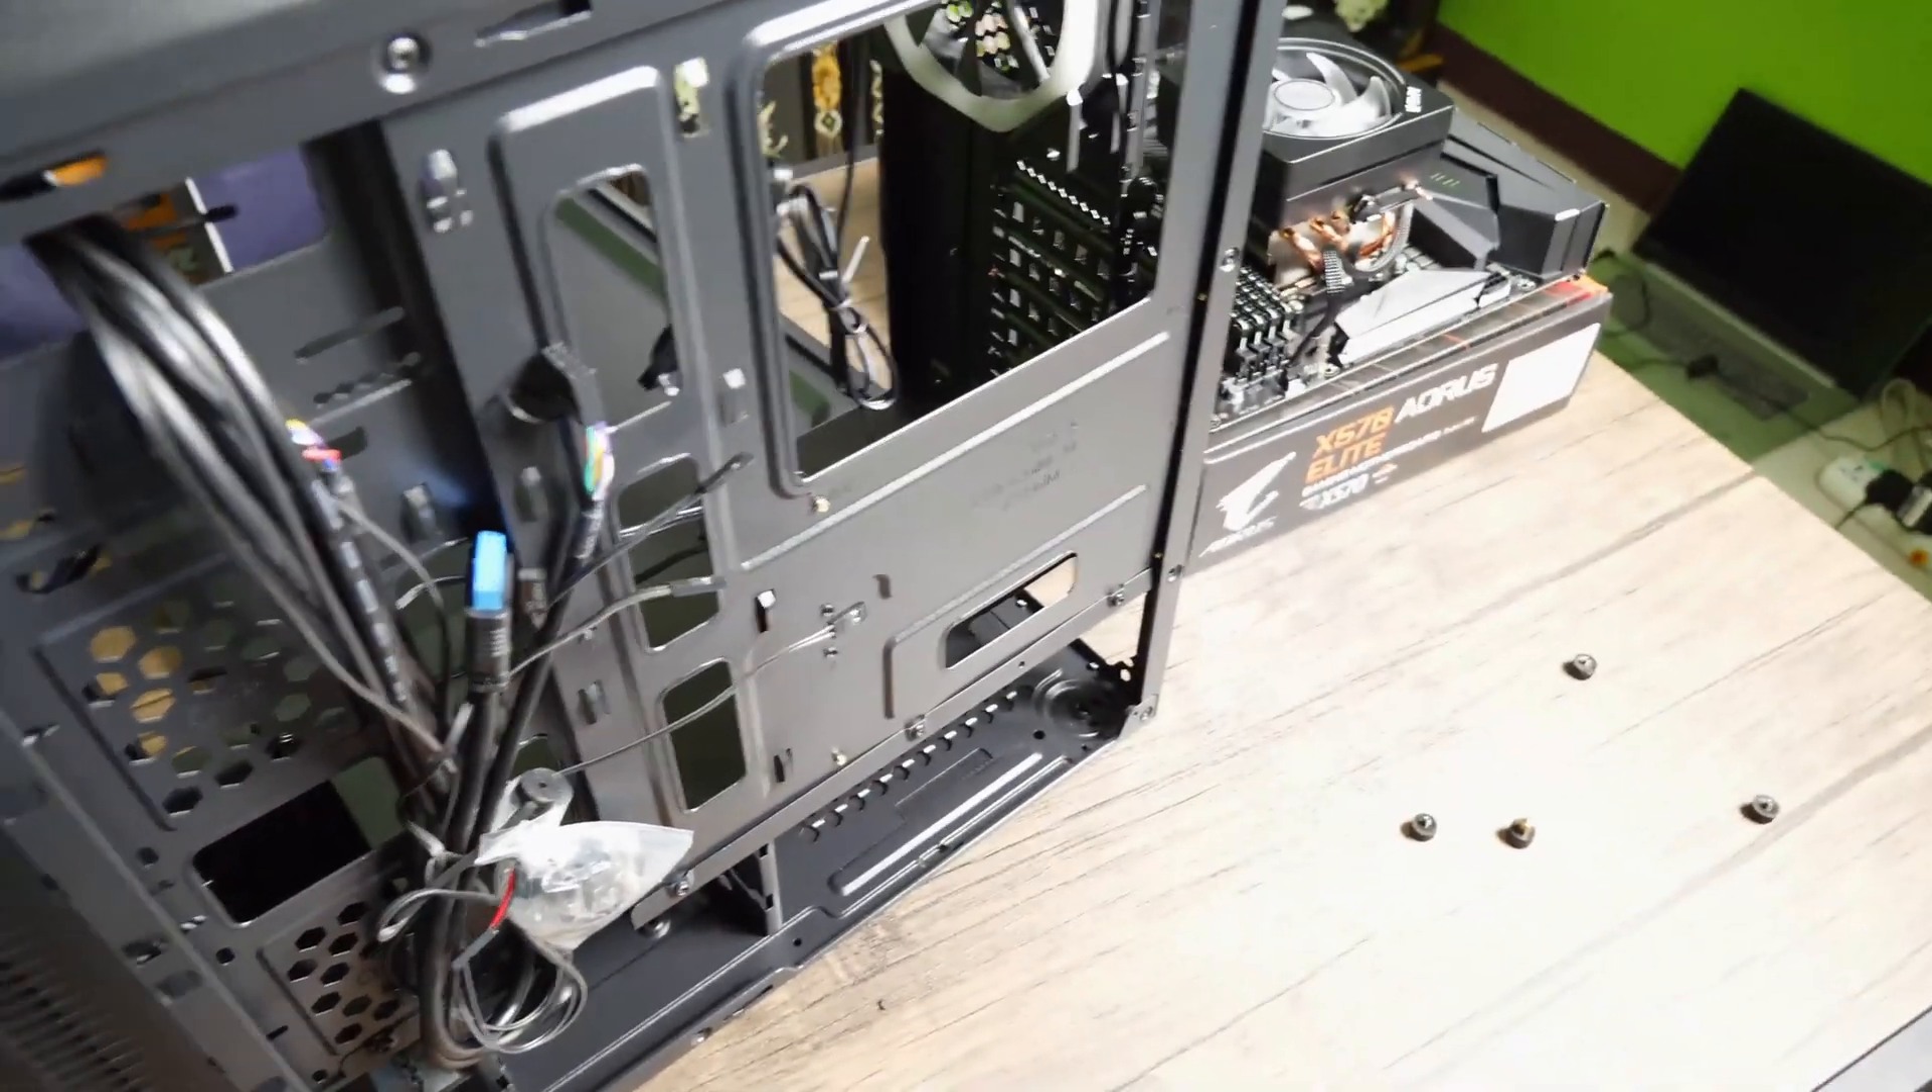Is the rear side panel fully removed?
Yes.